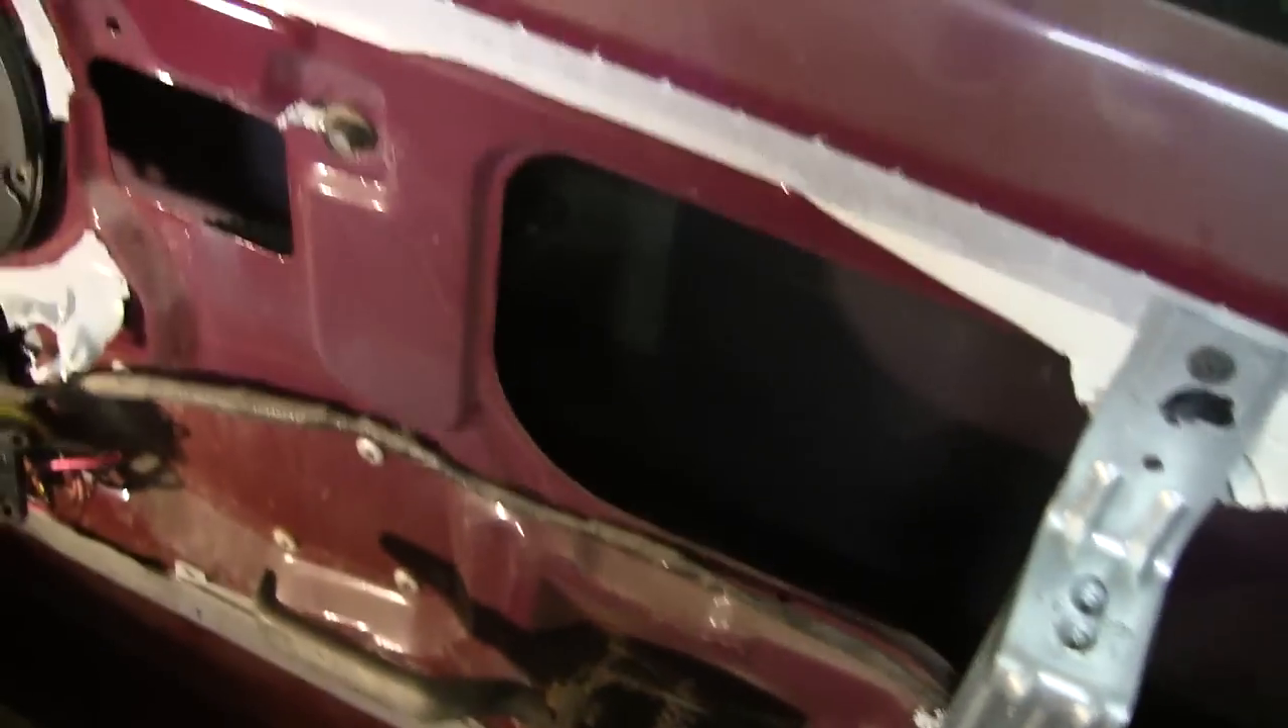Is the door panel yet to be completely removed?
No.